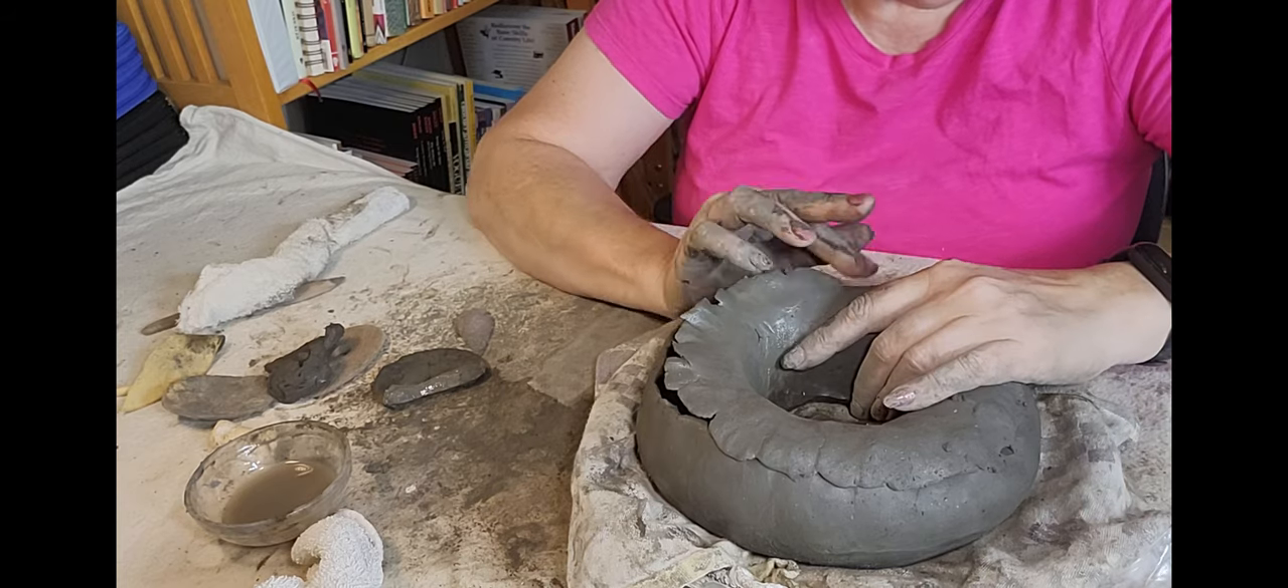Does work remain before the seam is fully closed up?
Yes.